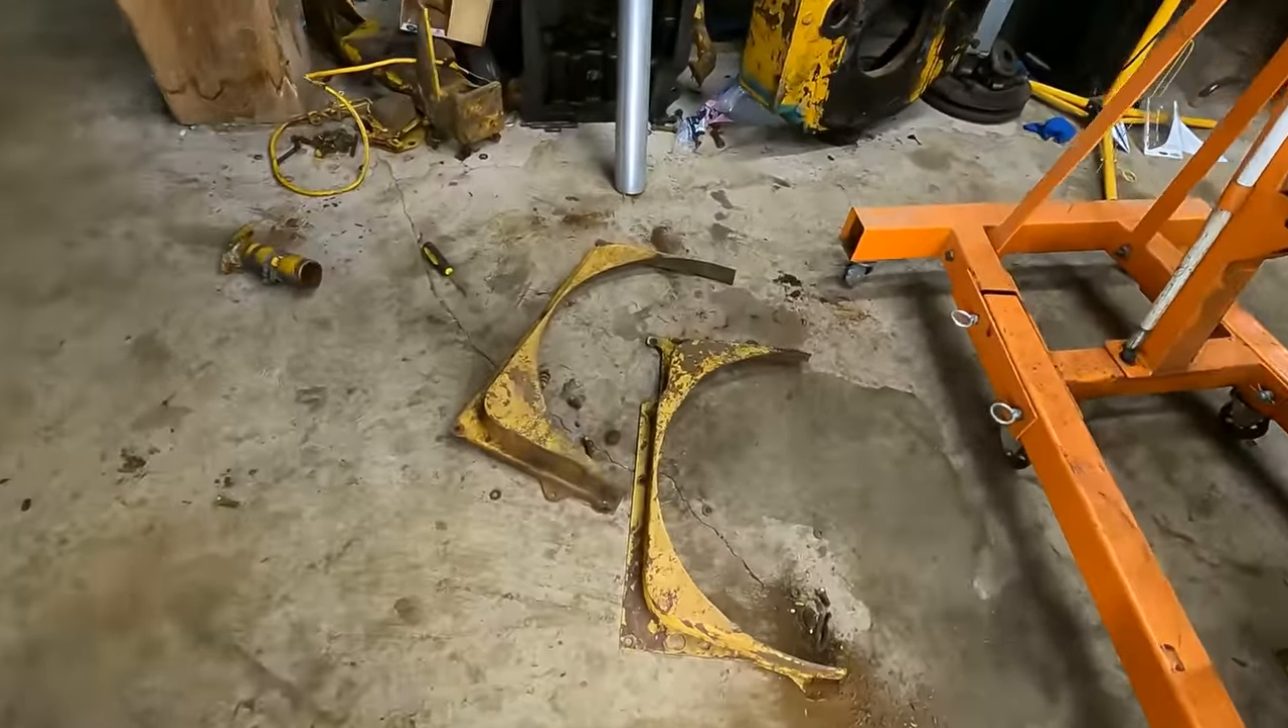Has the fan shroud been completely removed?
Yes.